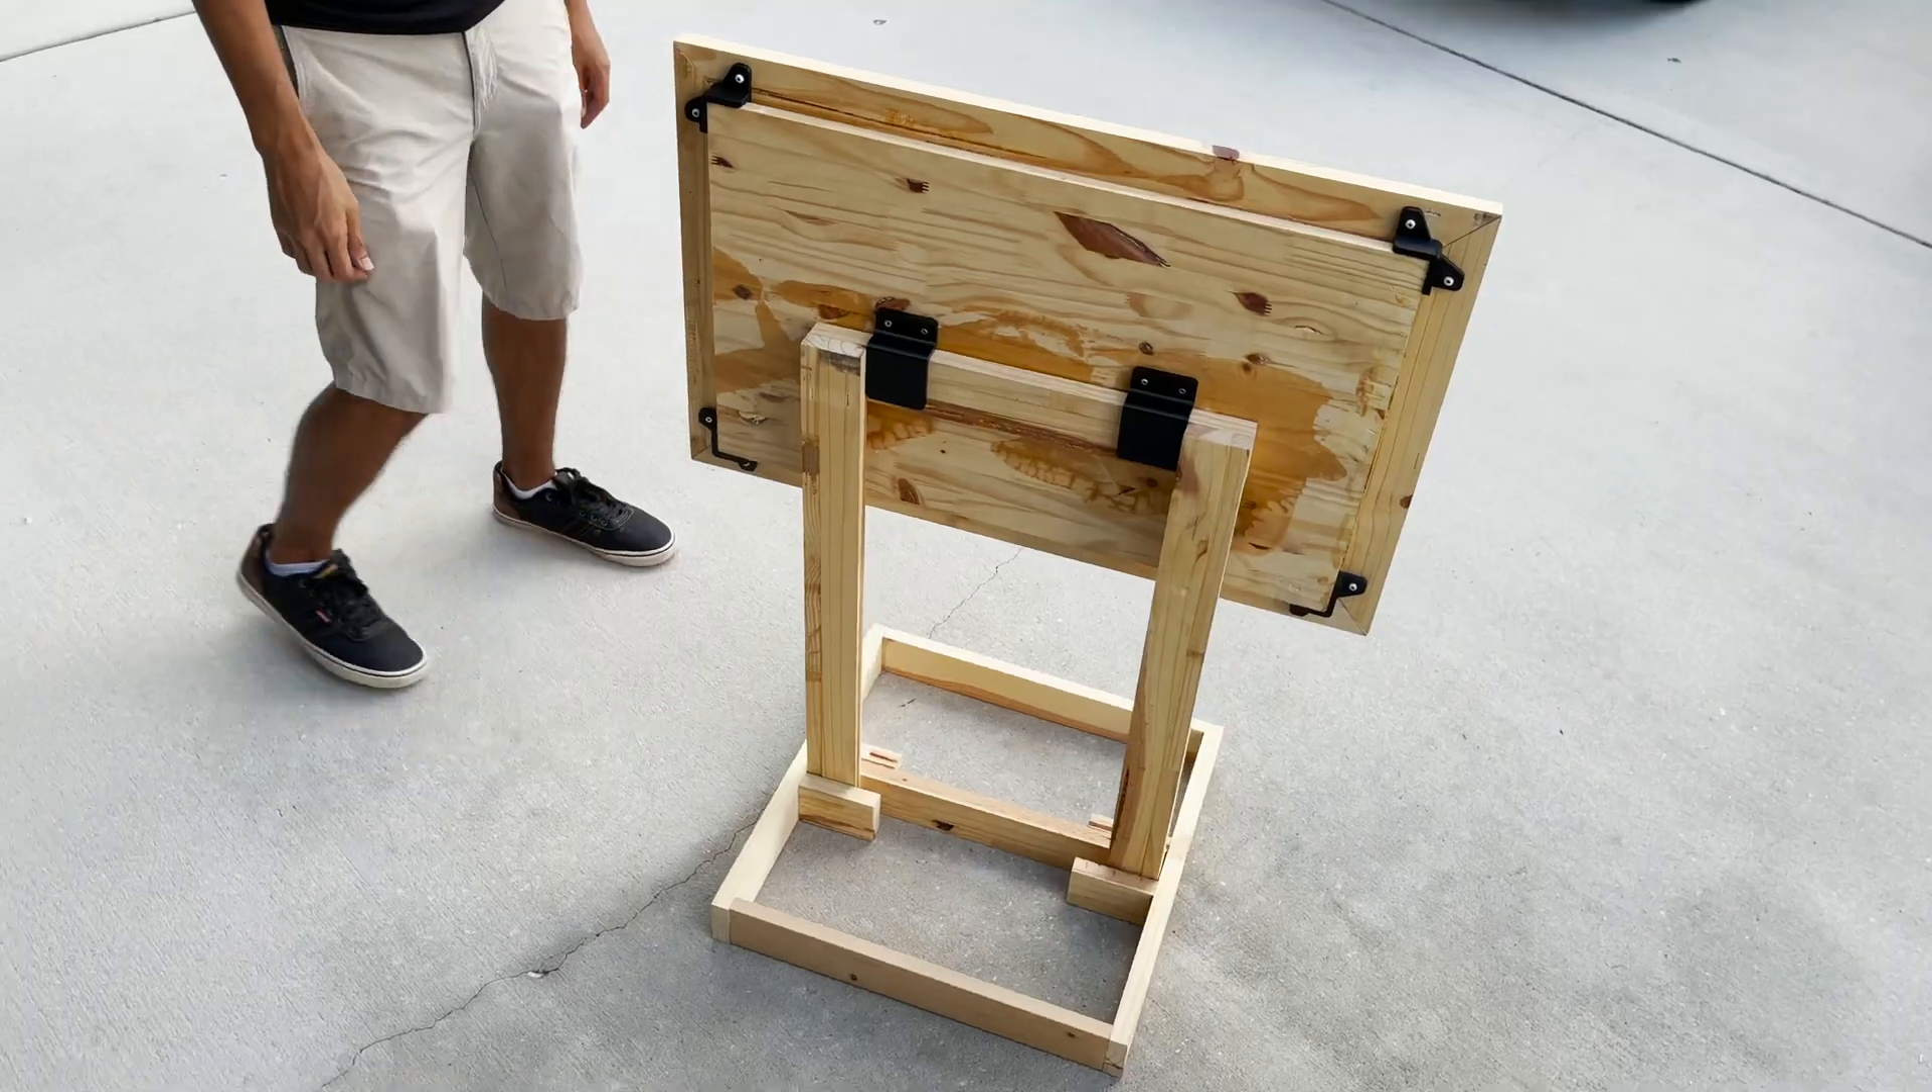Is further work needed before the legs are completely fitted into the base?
No.